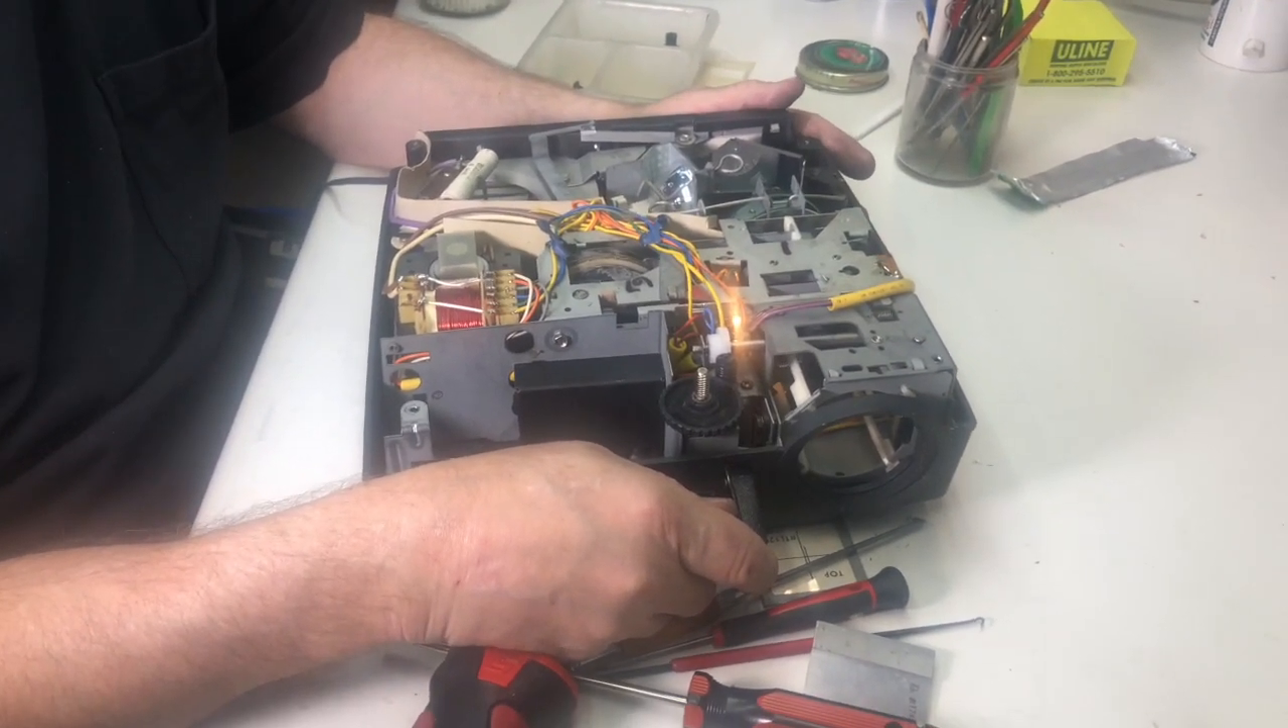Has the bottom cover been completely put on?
No.